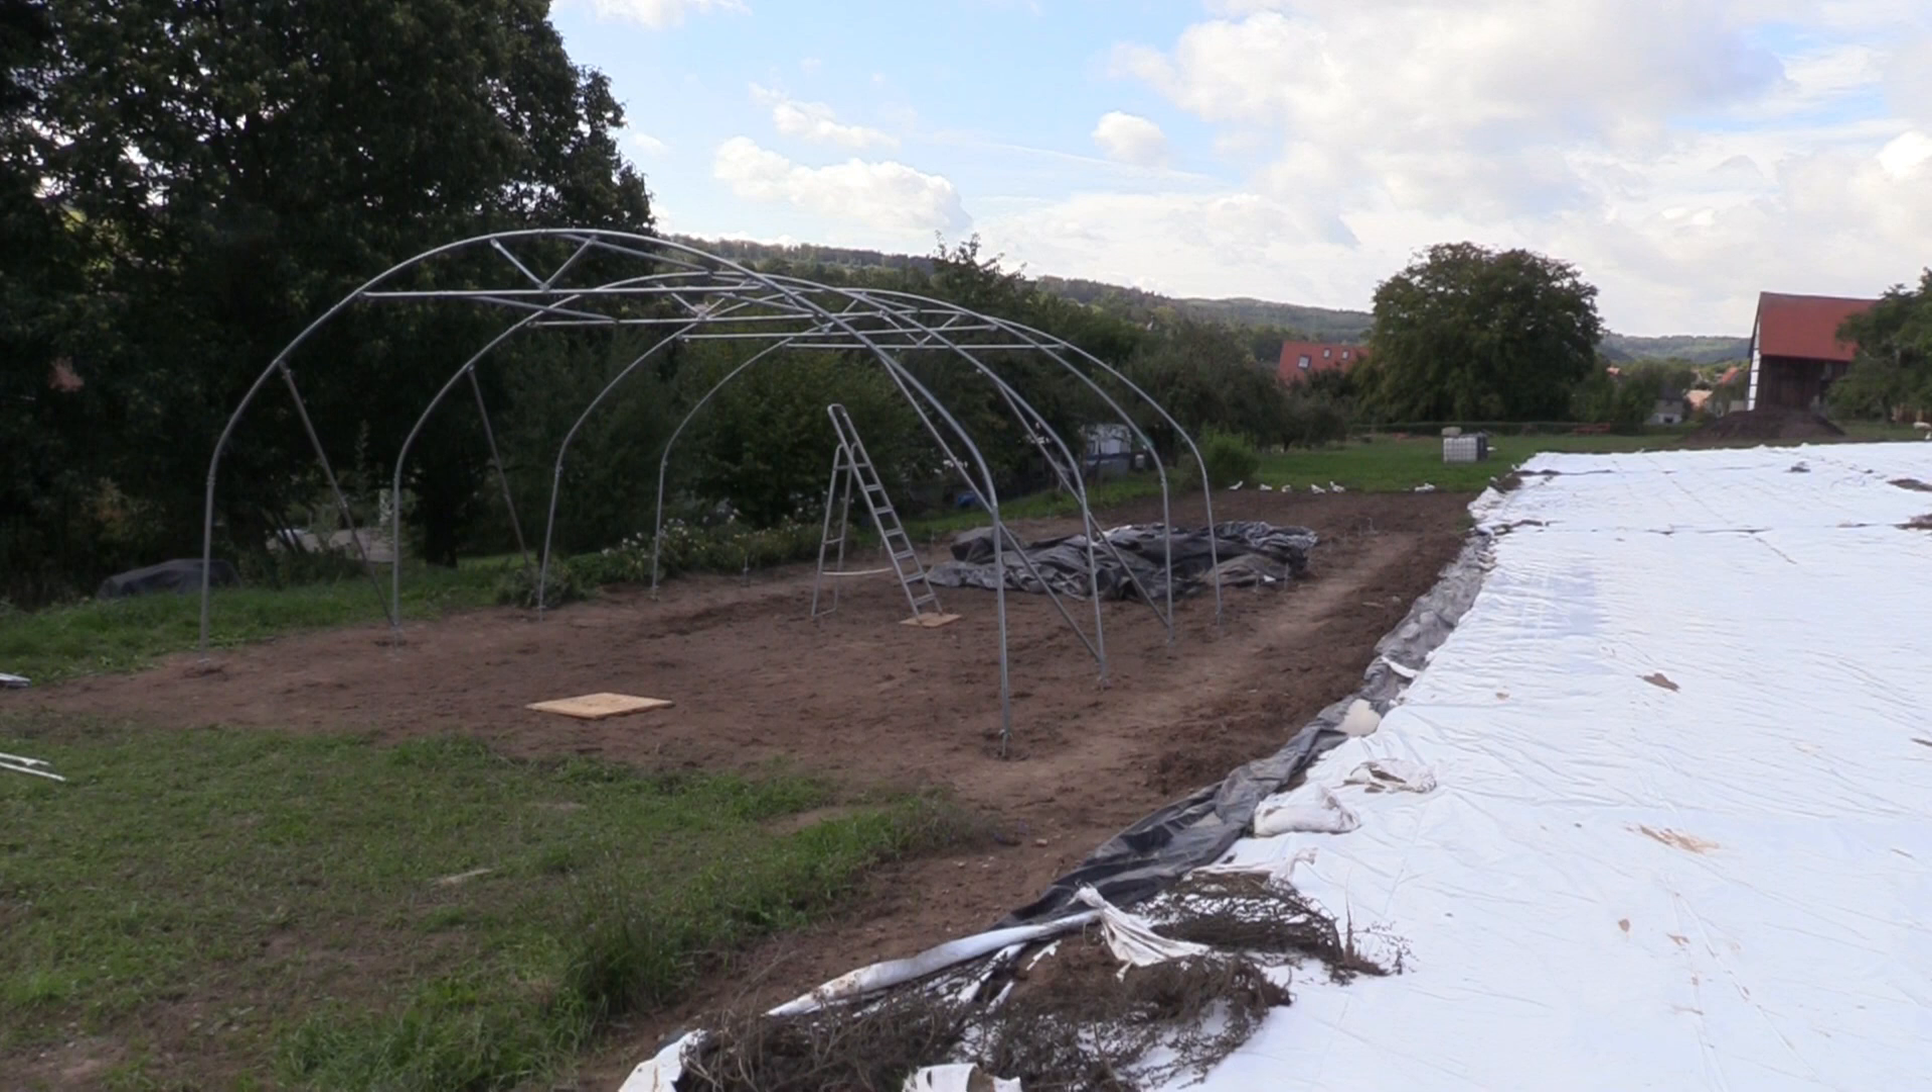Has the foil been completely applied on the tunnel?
No.